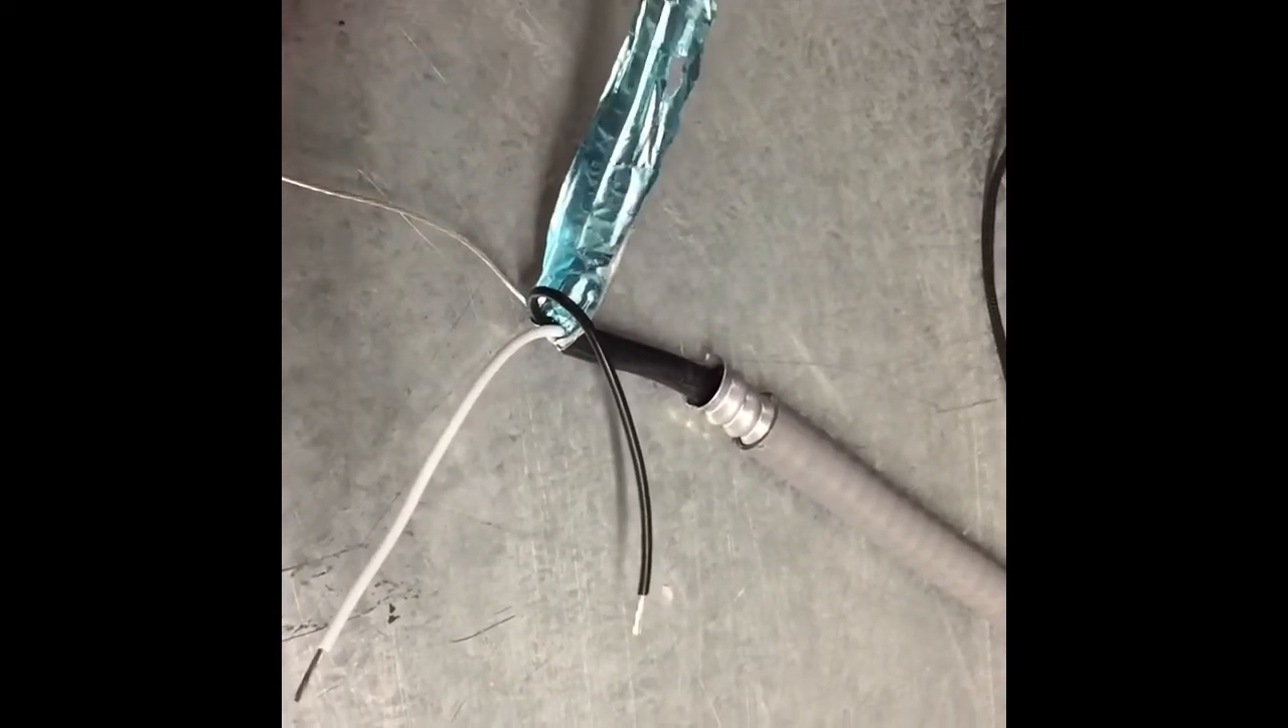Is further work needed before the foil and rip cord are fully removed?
Yes.